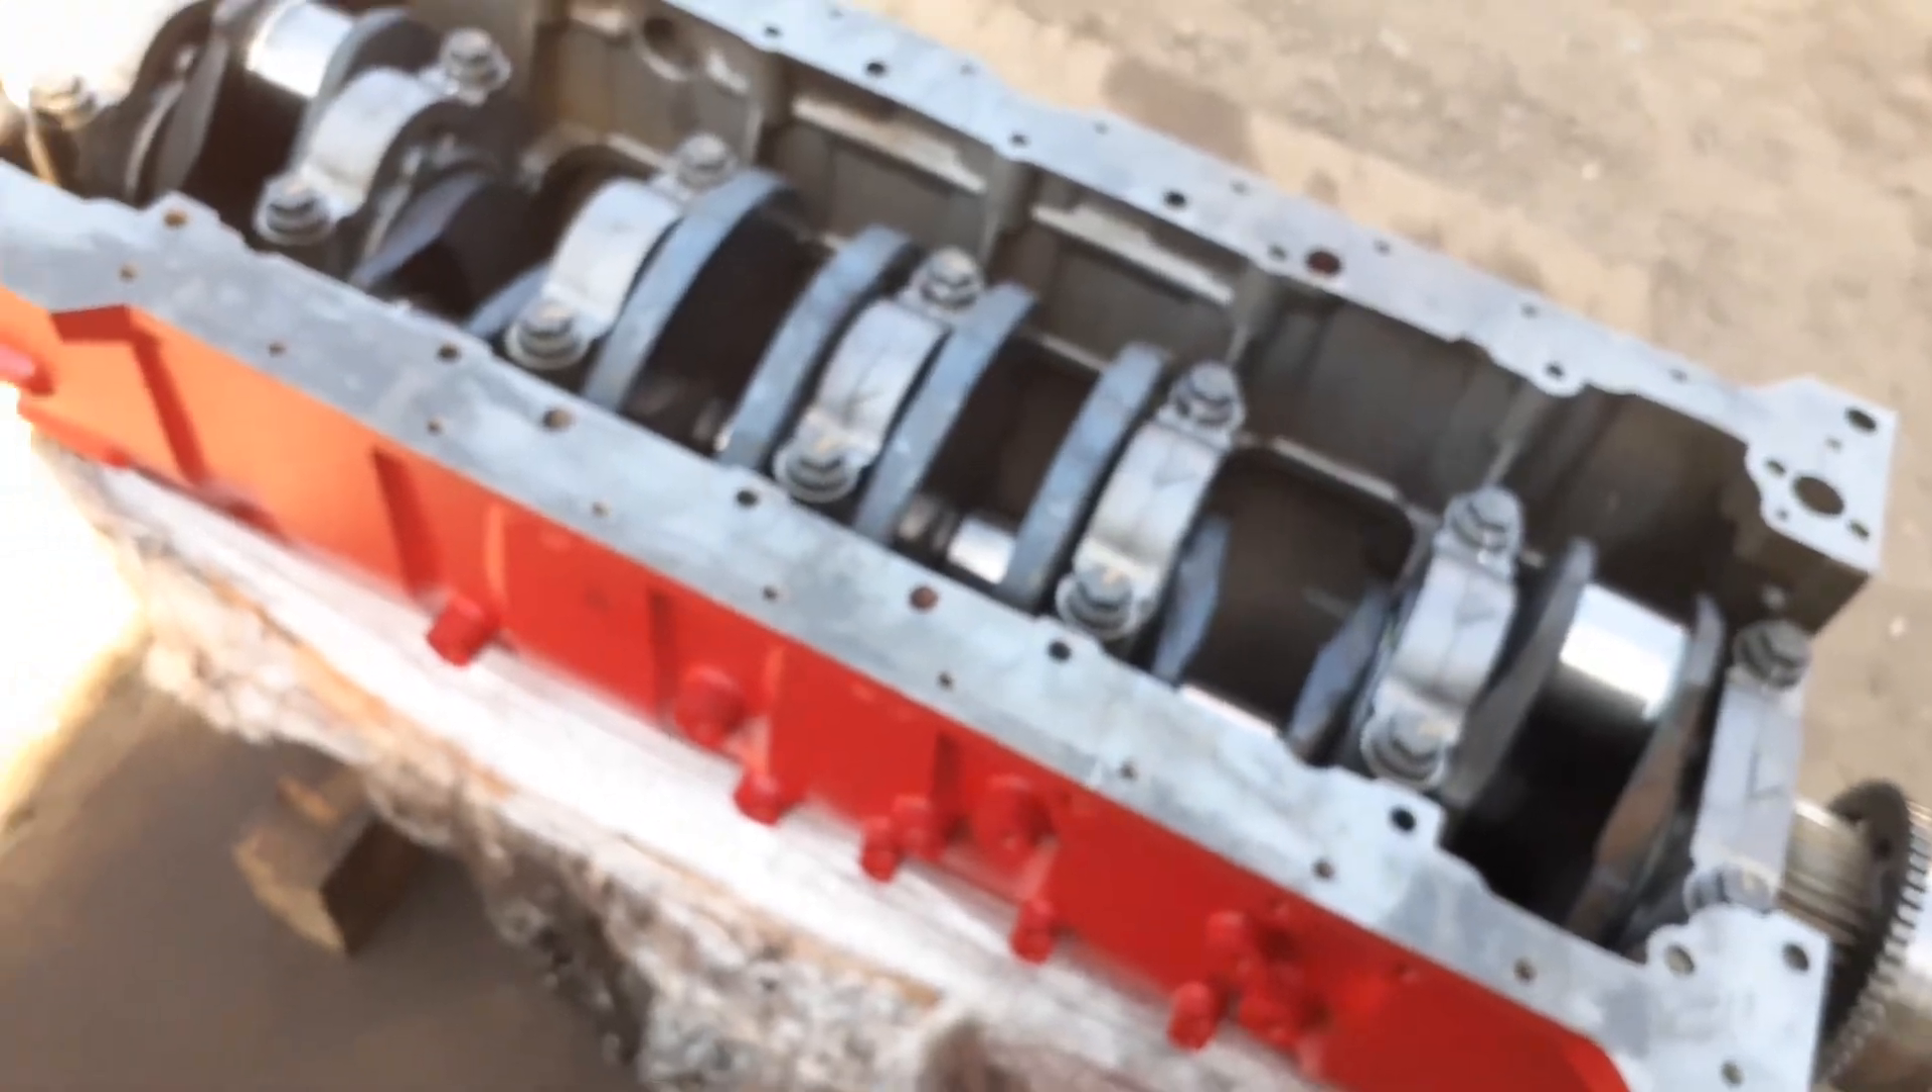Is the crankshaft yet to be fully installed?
No.